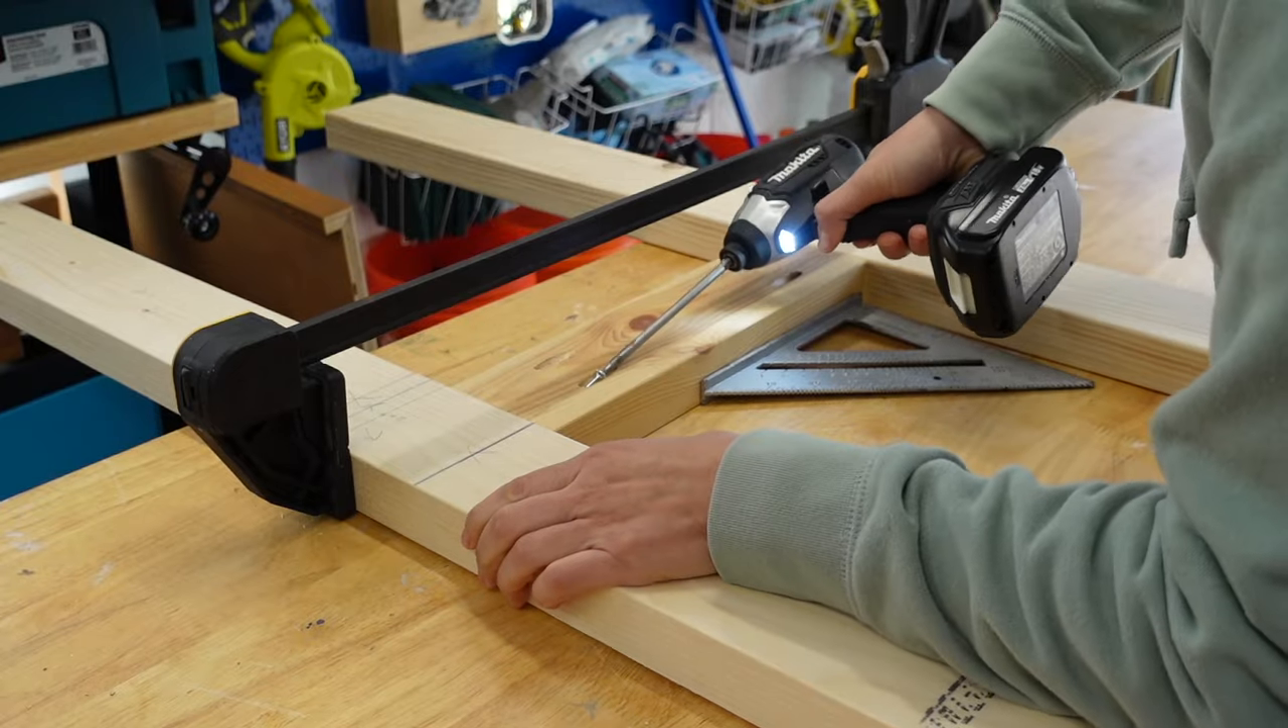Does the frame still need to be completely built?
Yes.